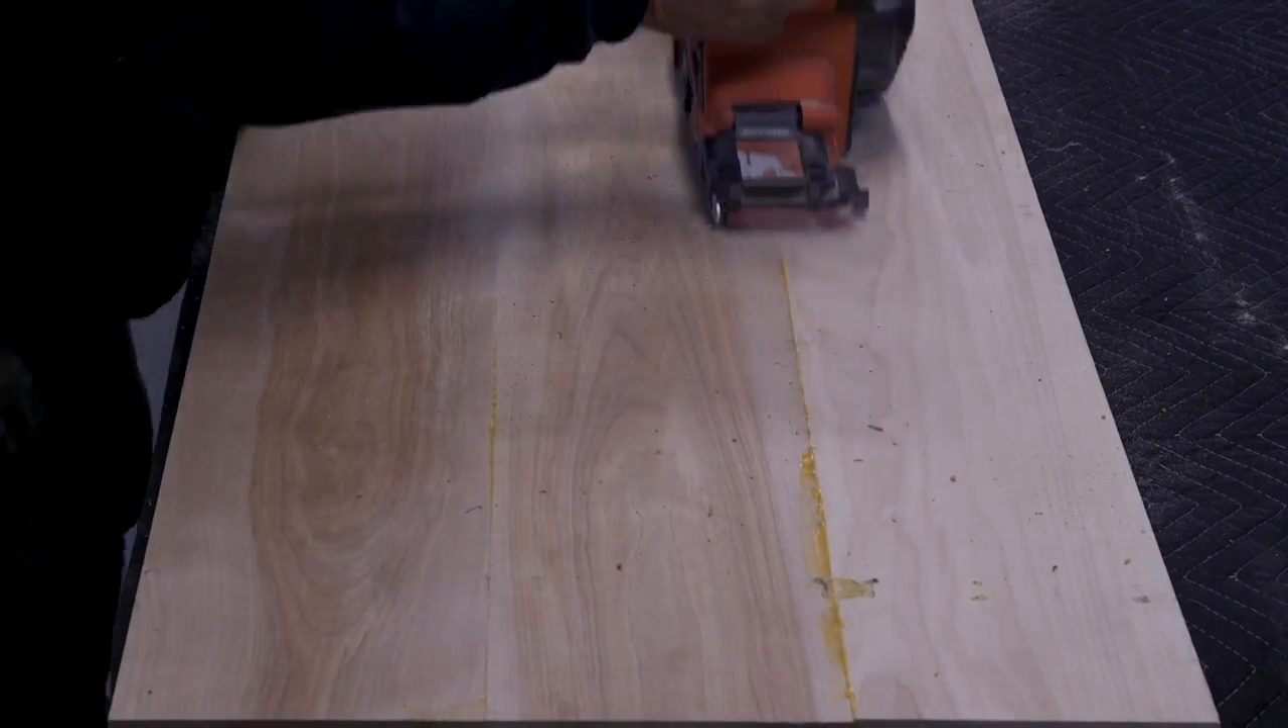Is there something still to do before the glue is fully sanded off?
Yes.